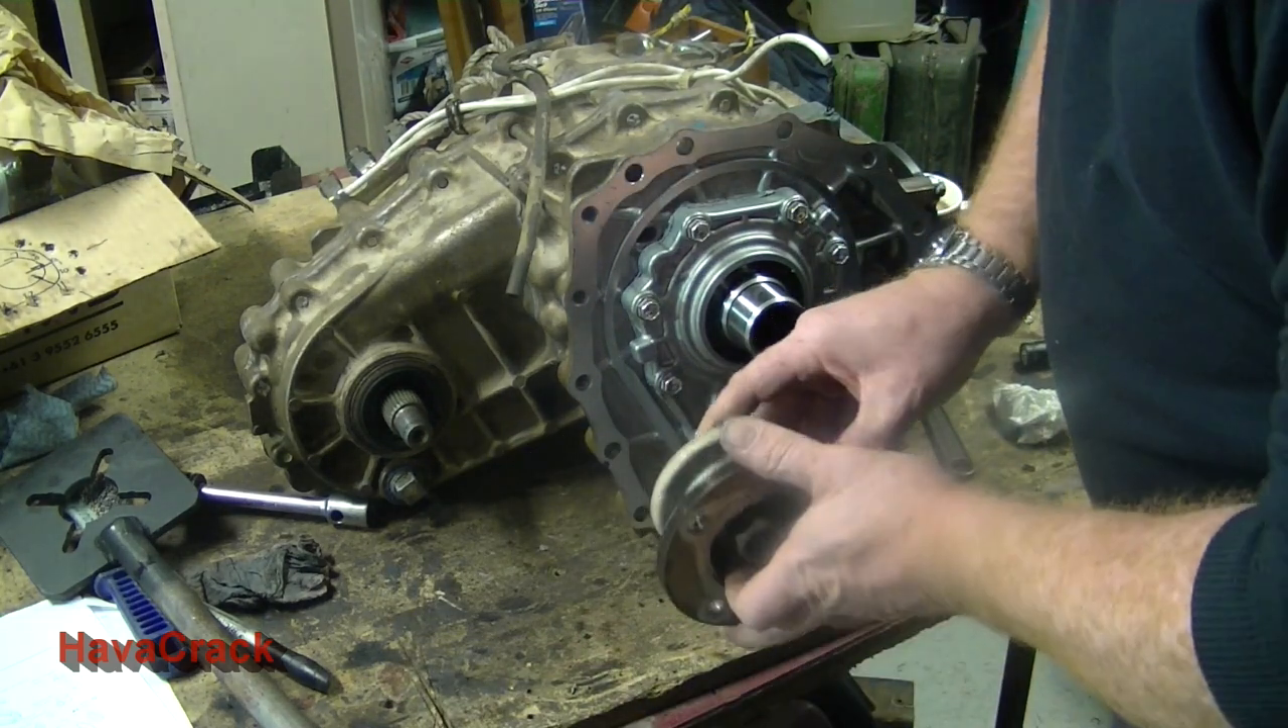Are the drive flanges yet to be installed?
Yes.